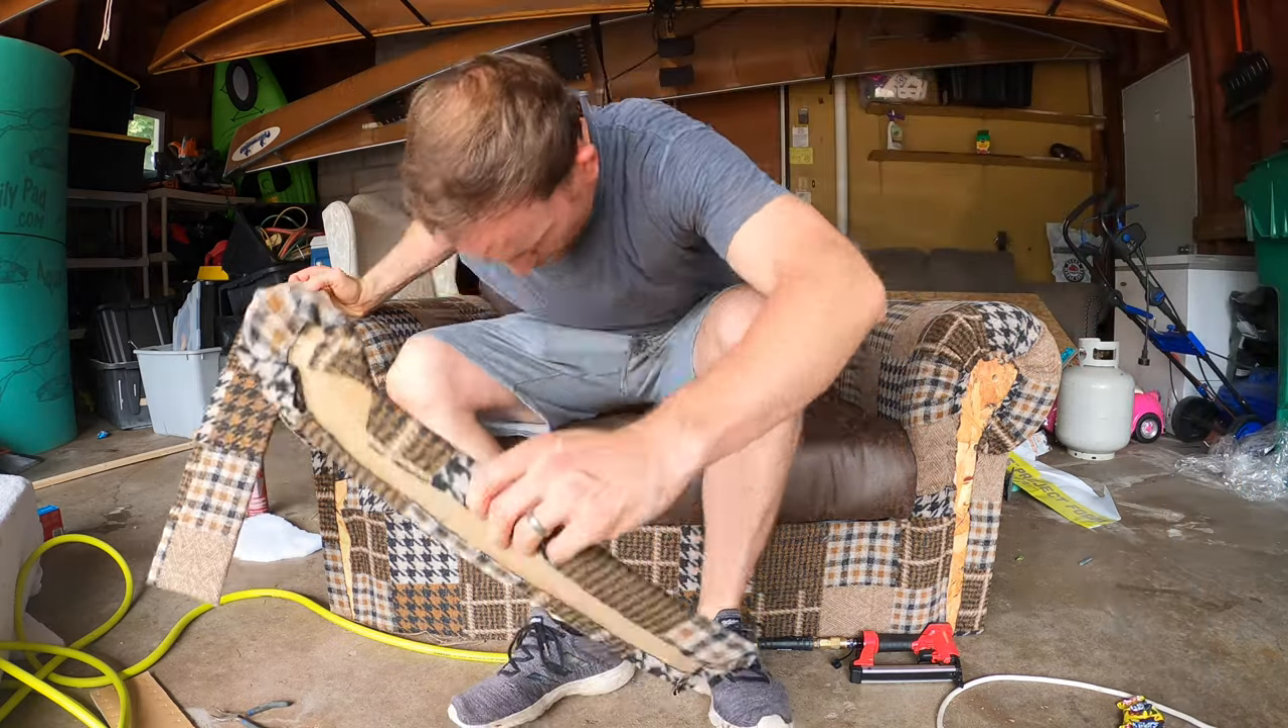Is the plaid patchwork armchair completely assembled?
No.